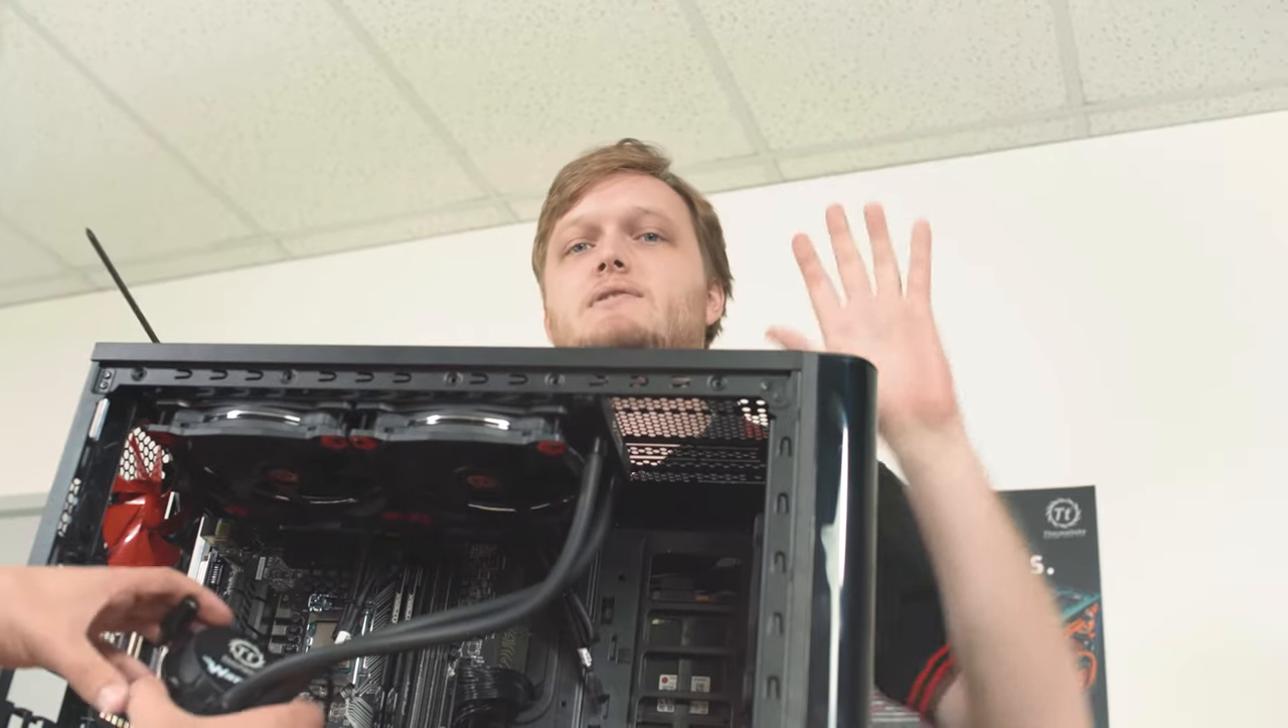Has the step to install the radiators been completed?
Yes.